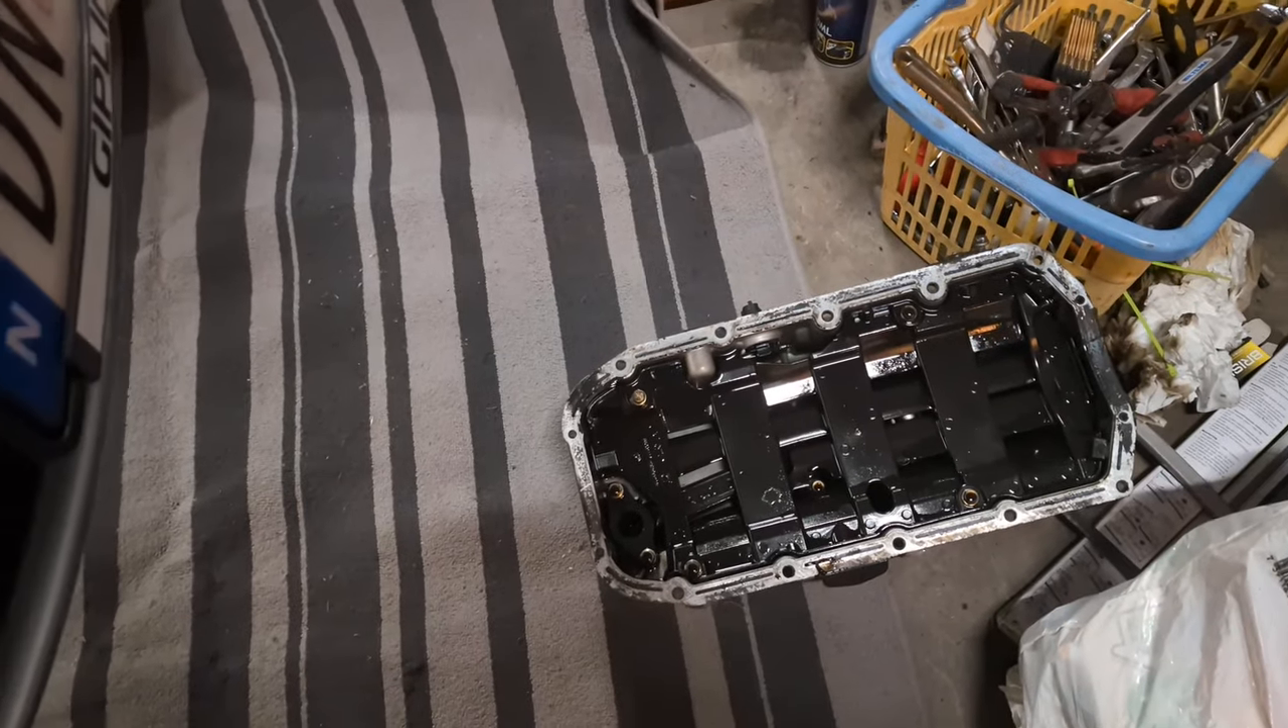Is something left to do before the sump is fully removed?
No.